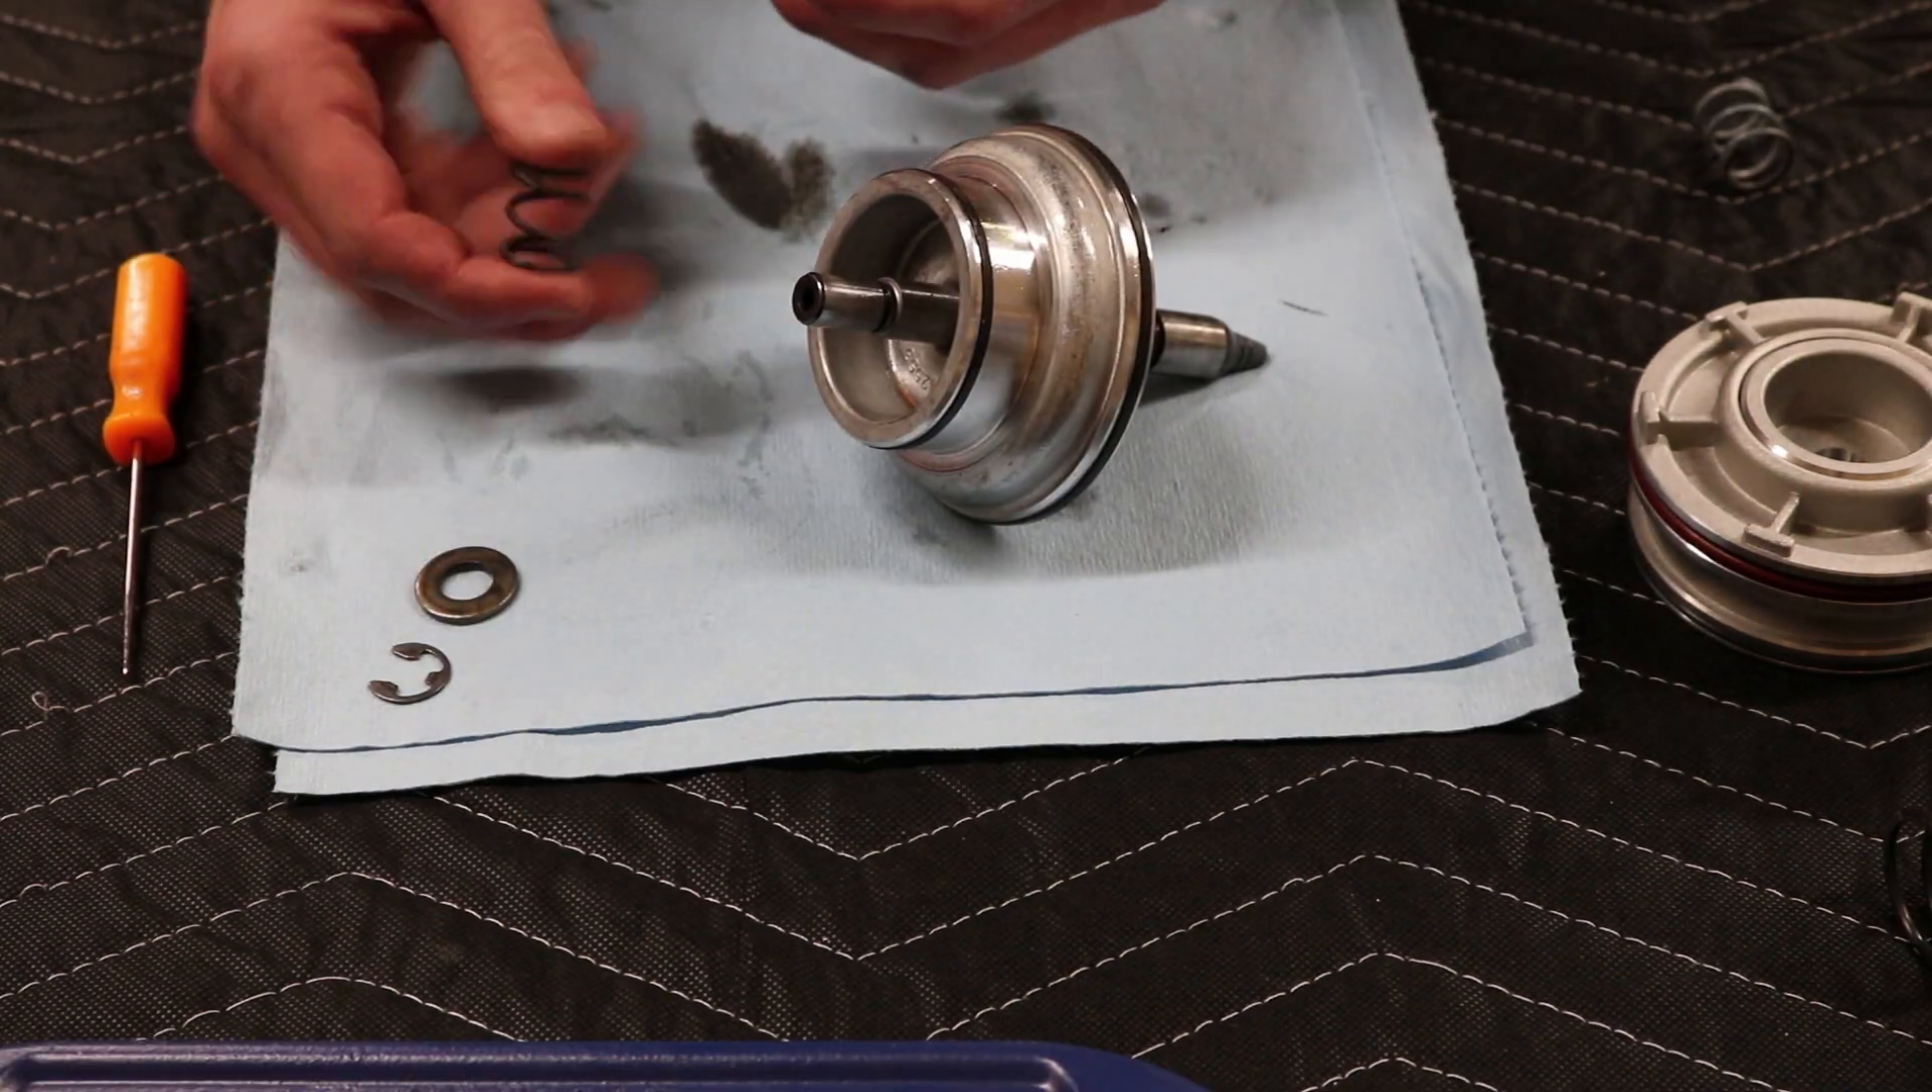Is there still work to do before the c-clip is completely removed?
No.